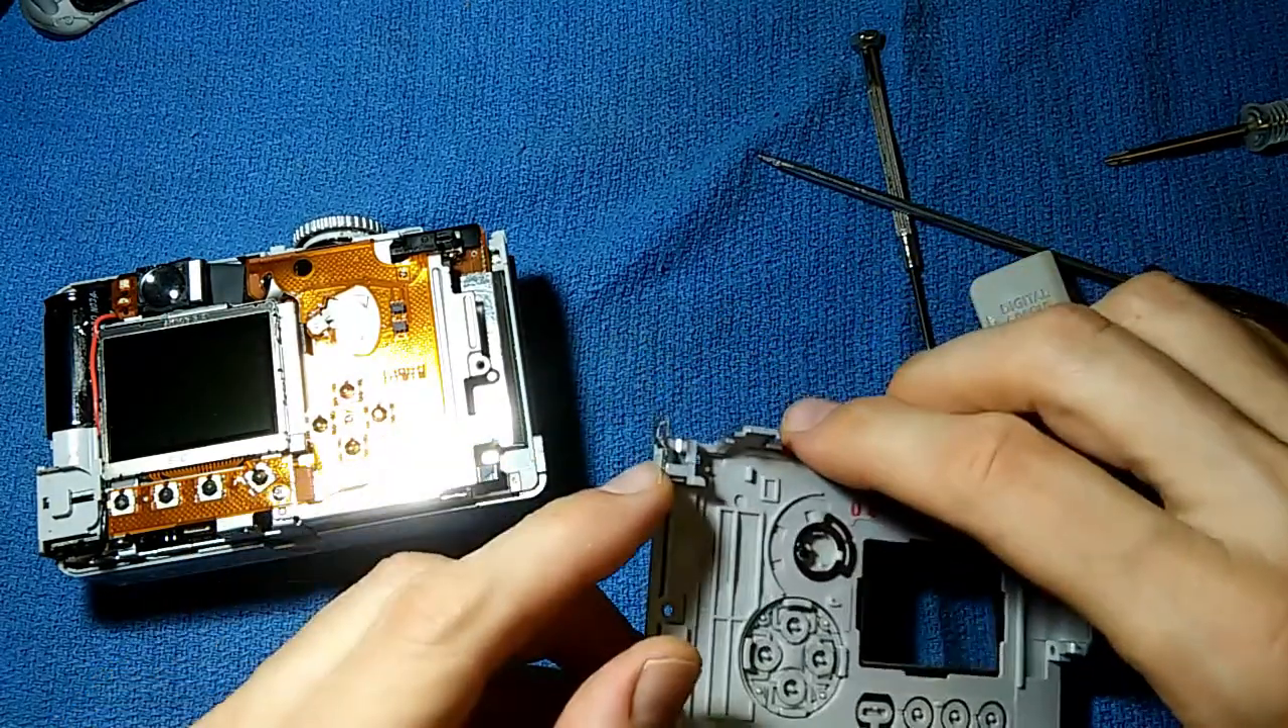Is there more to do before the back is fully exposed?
No.